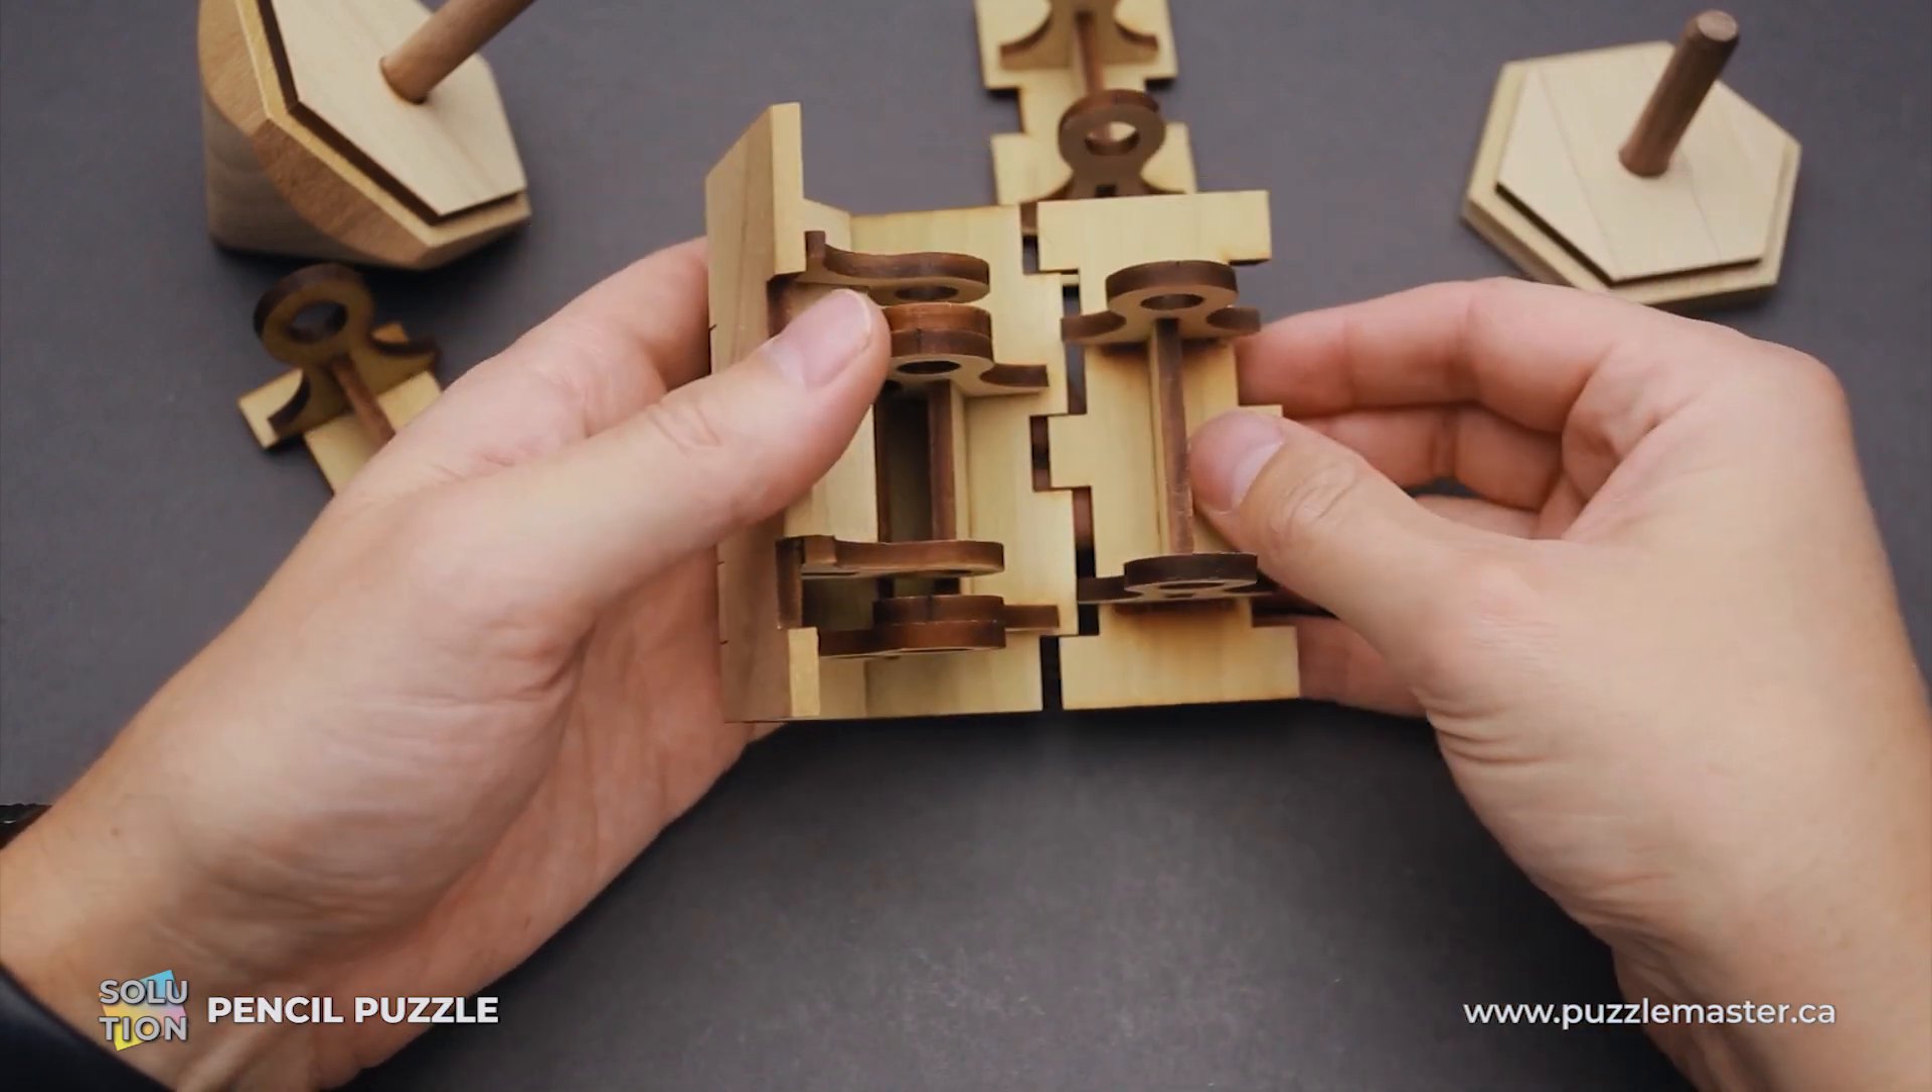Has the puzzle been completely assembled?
No.